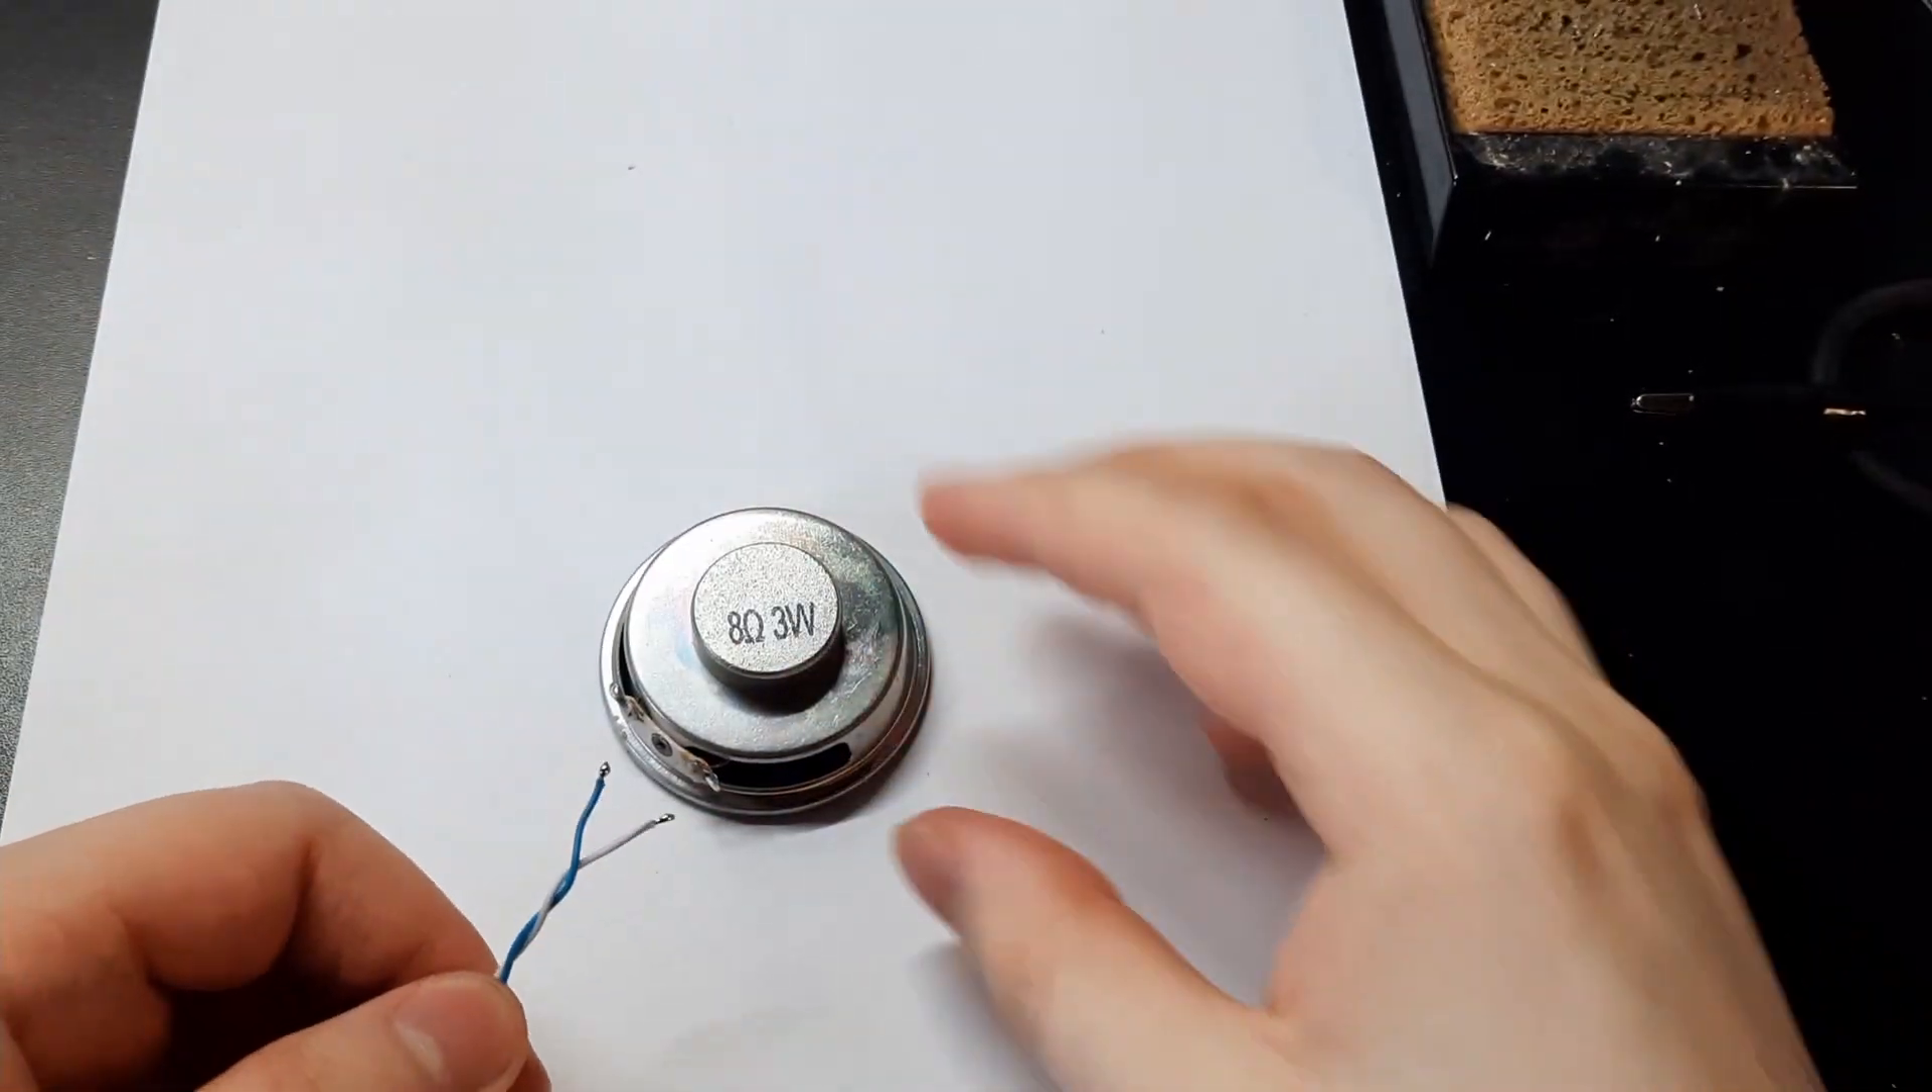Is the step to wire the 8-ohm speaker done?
No.